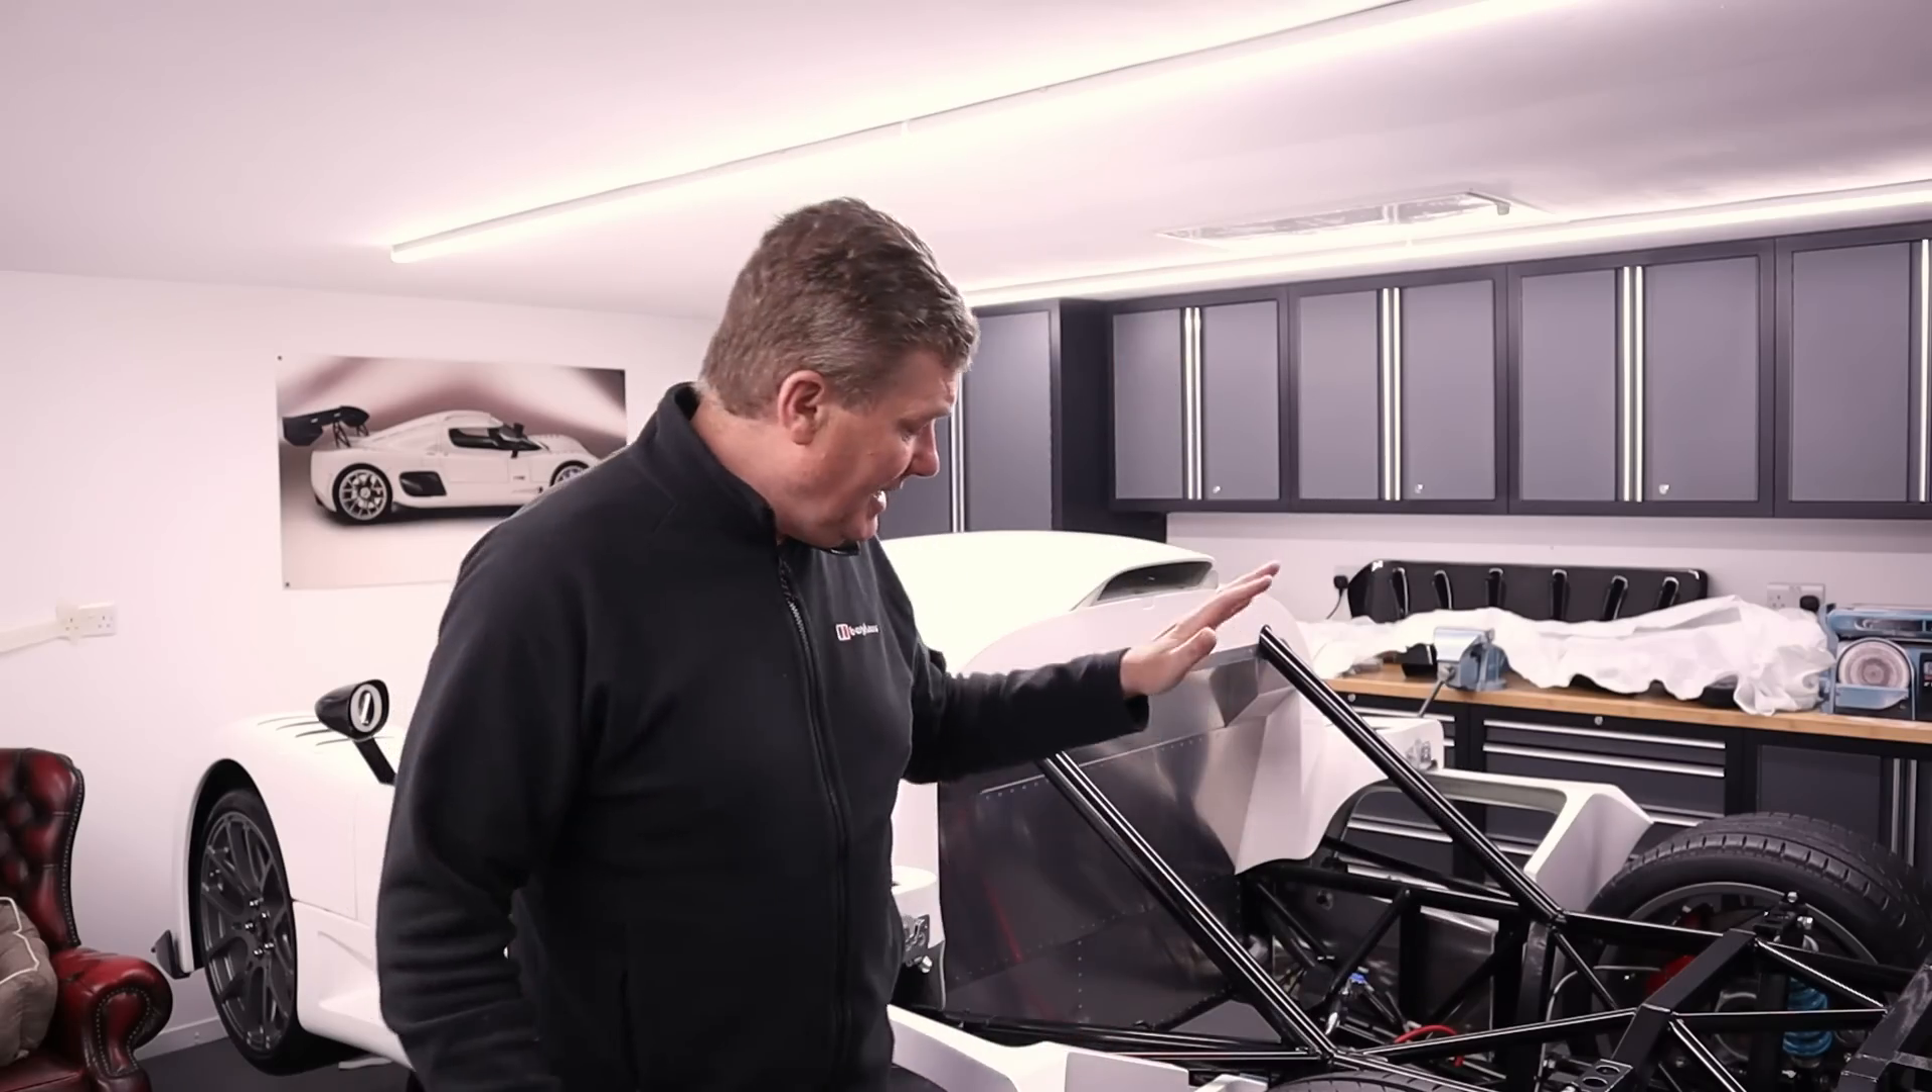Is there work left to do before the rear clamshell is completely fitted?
Yes.